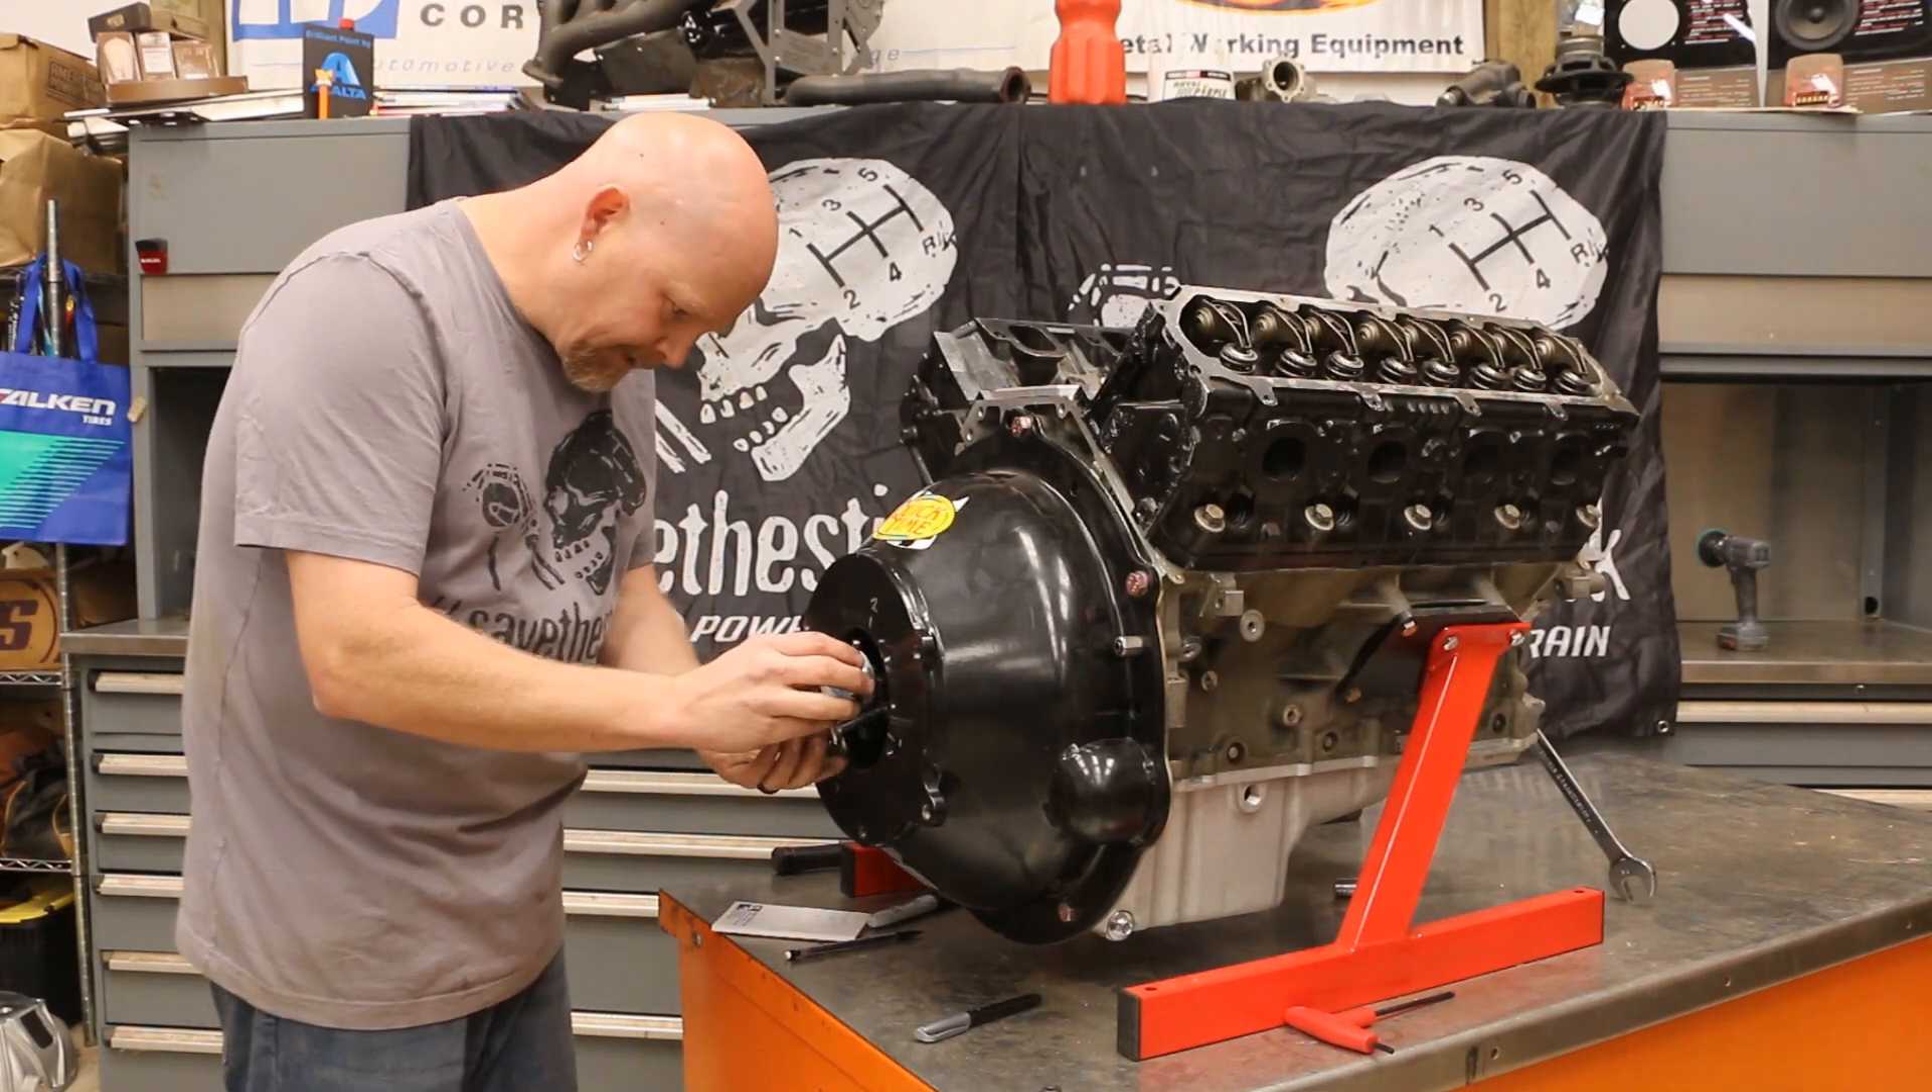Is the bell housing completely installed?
Yes.